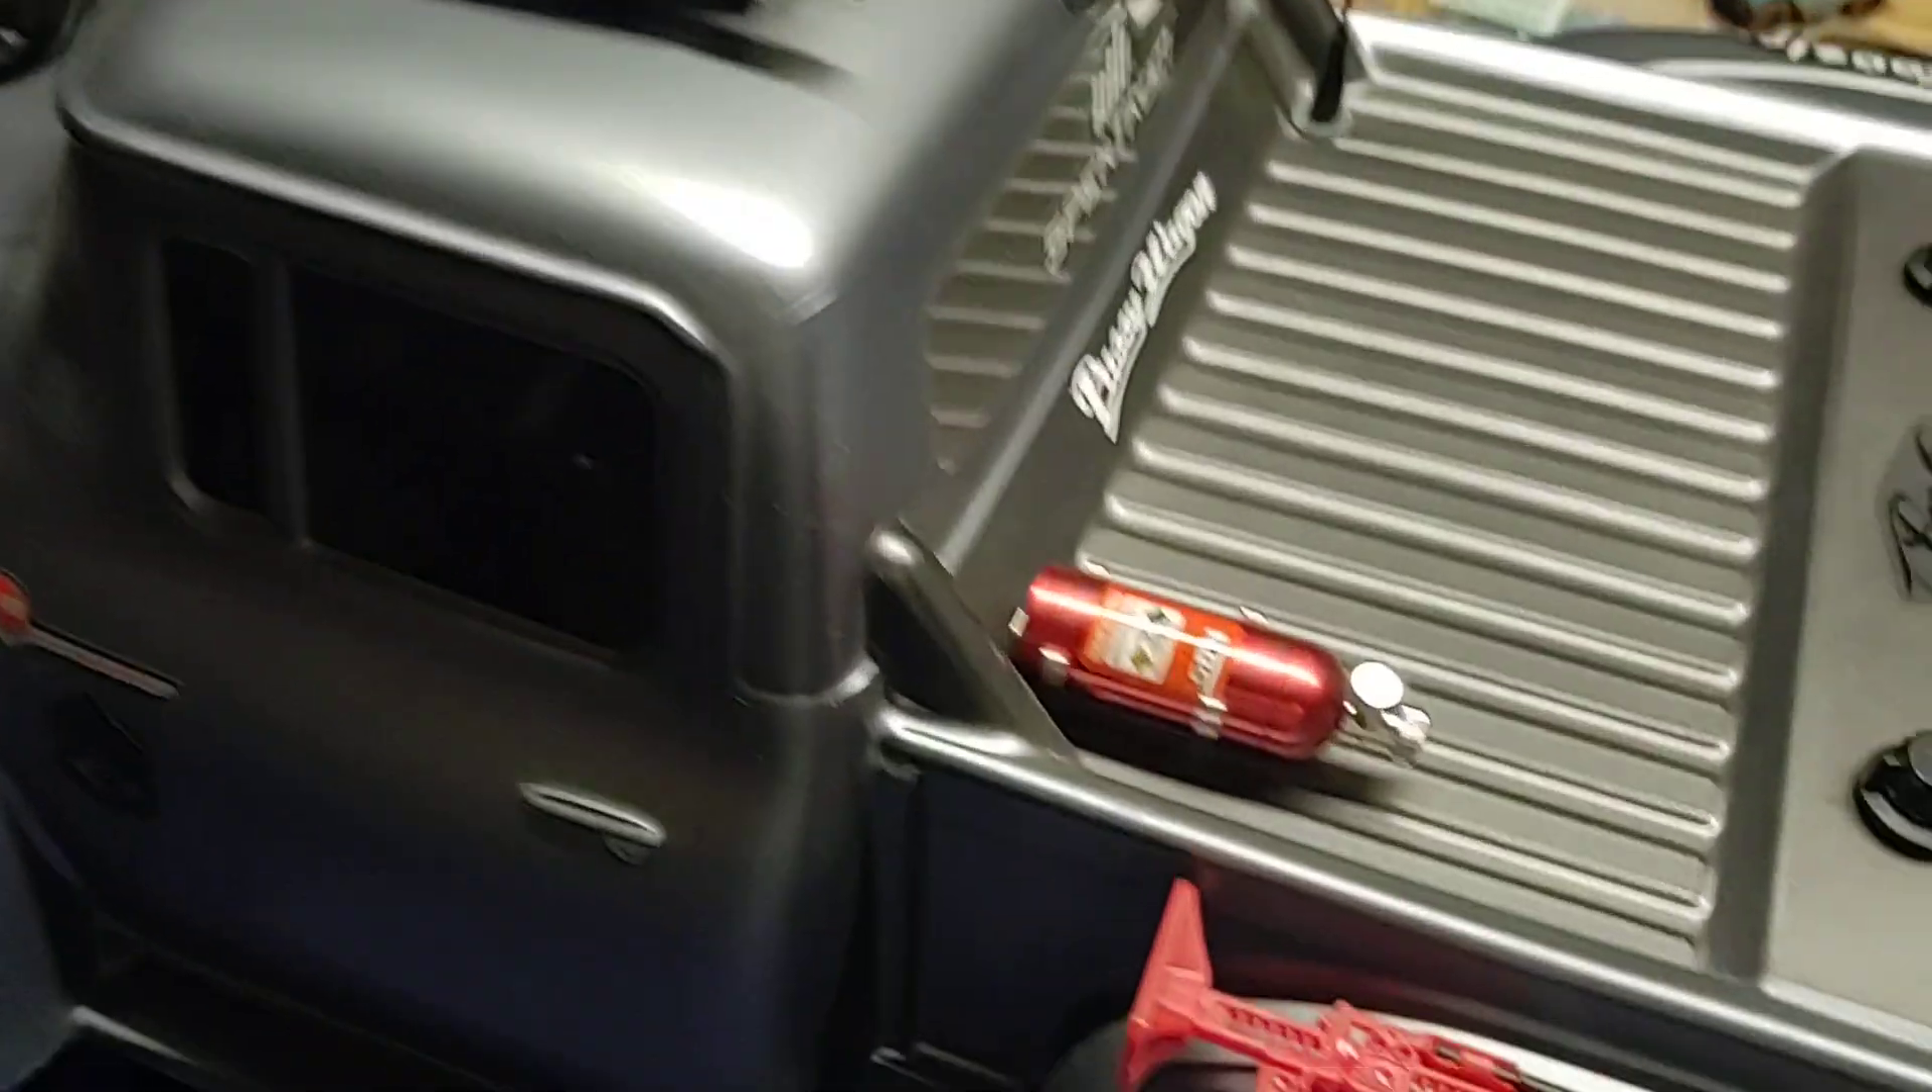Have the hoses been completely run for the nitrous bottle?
No.